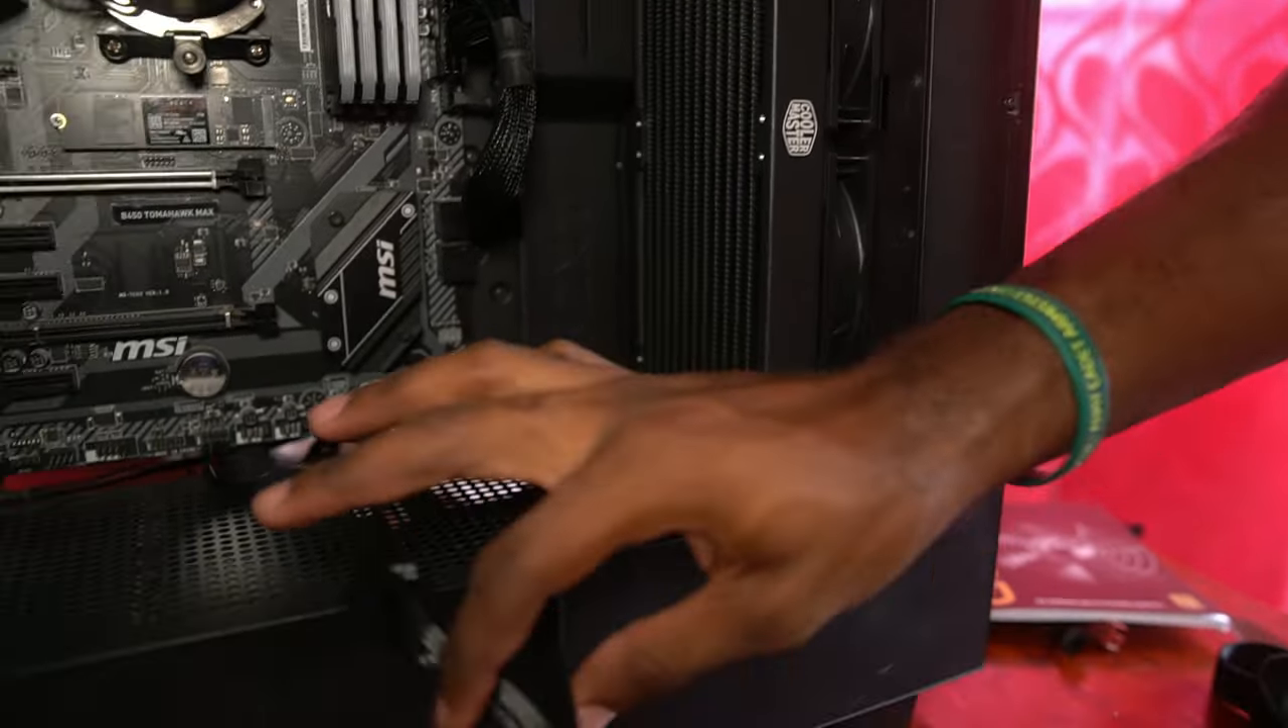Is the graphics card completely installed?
No.